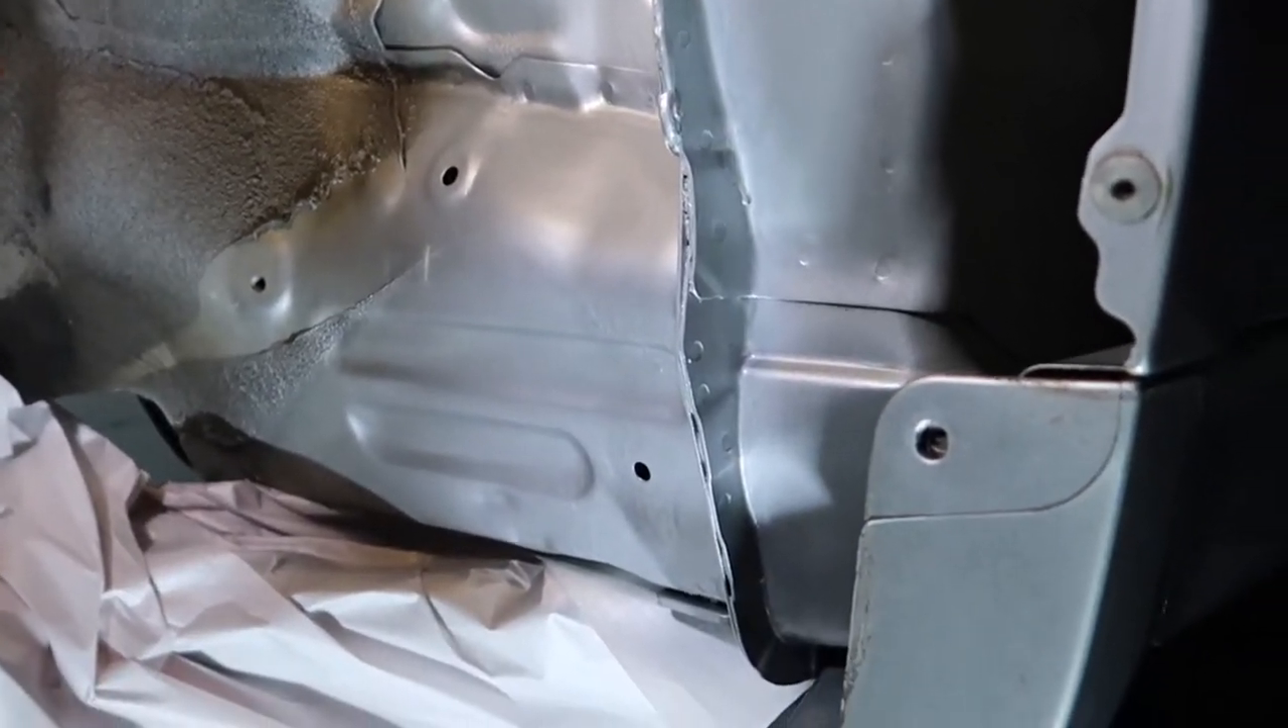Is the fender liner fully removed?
Yes.